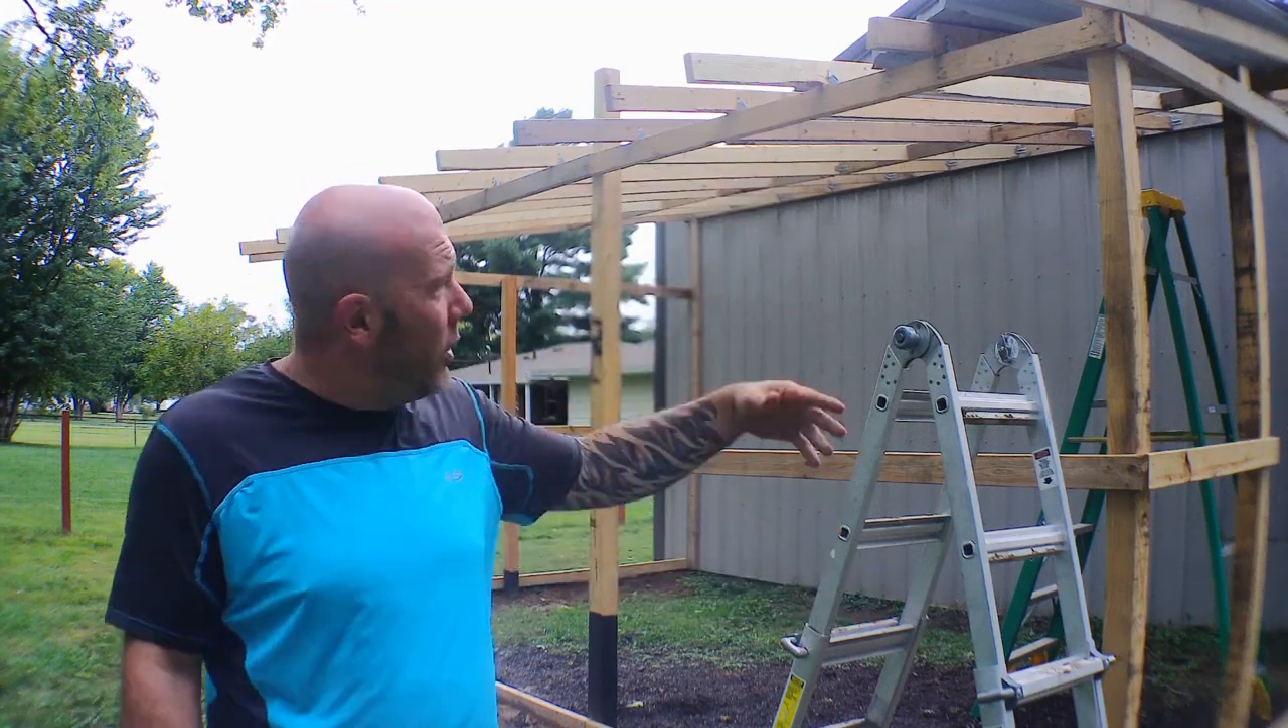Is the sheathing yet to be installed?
Yes.